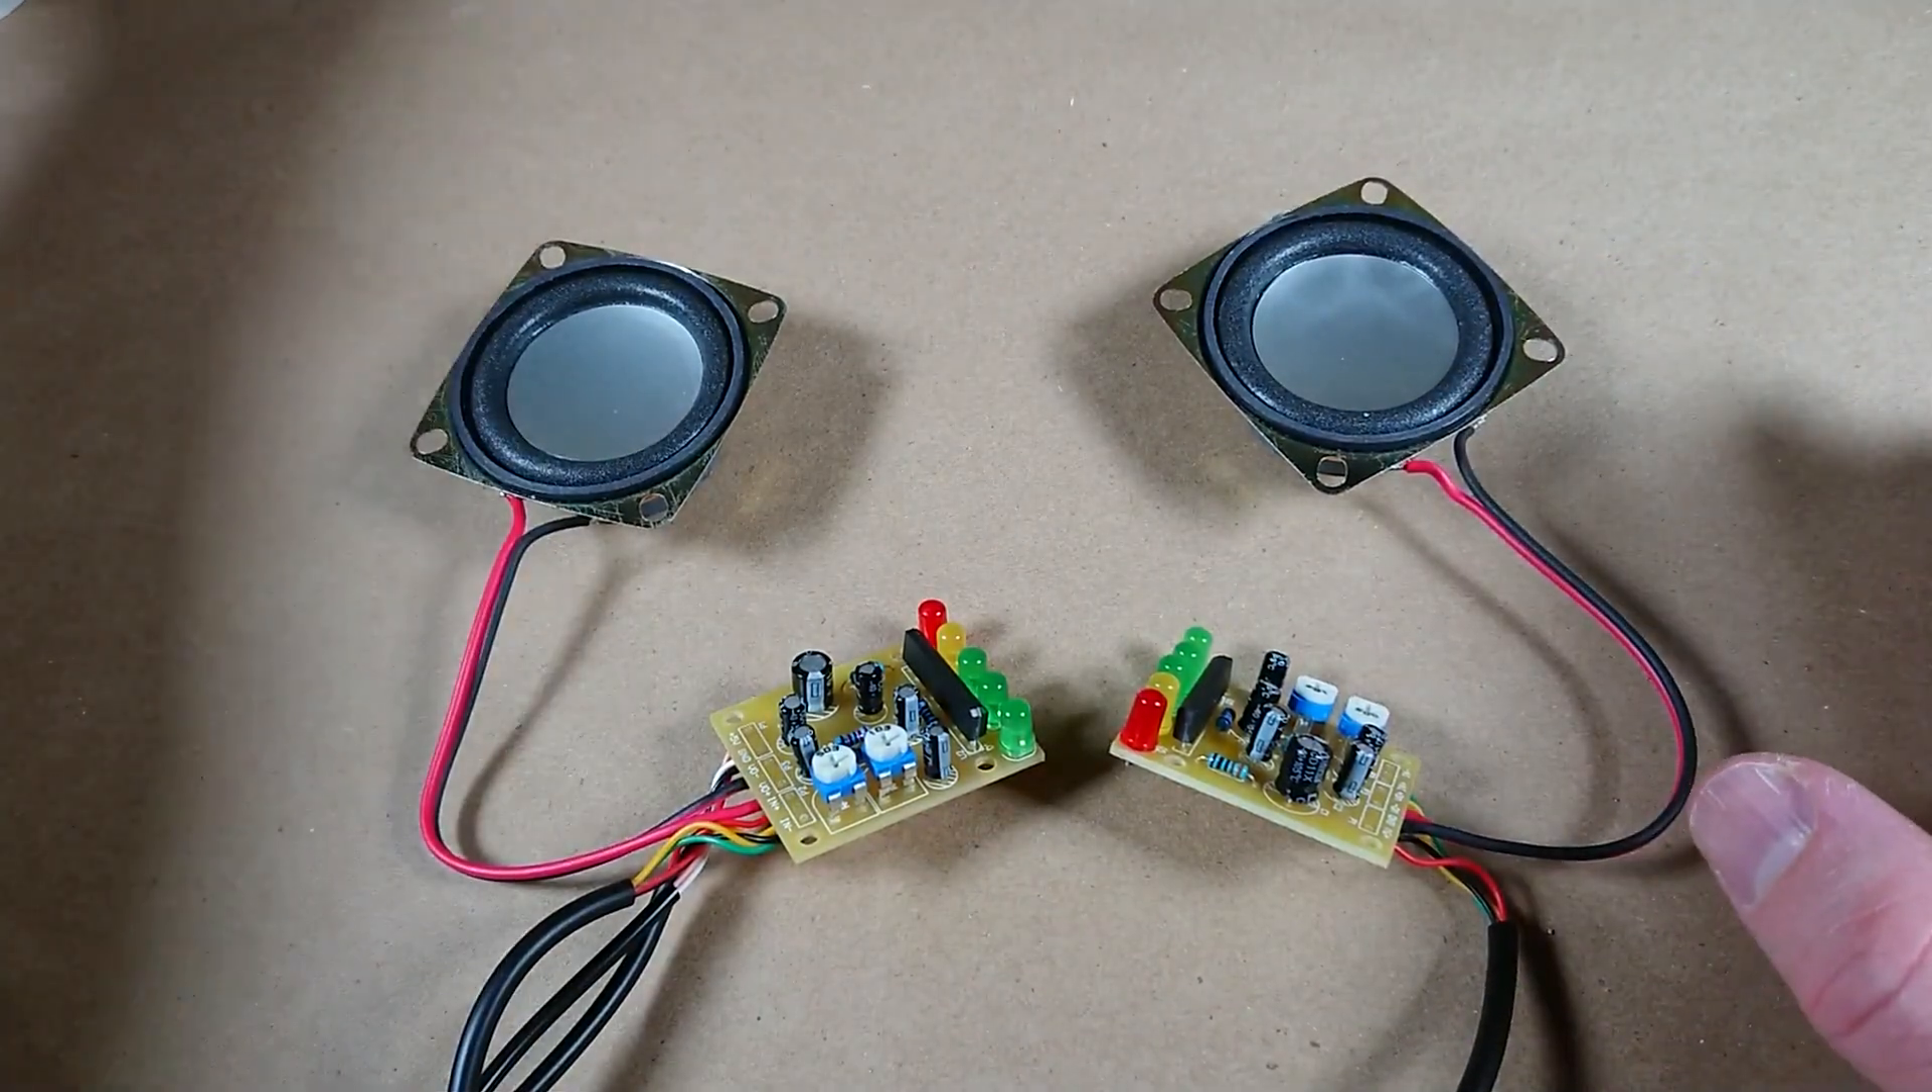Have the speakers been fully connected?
Yes.